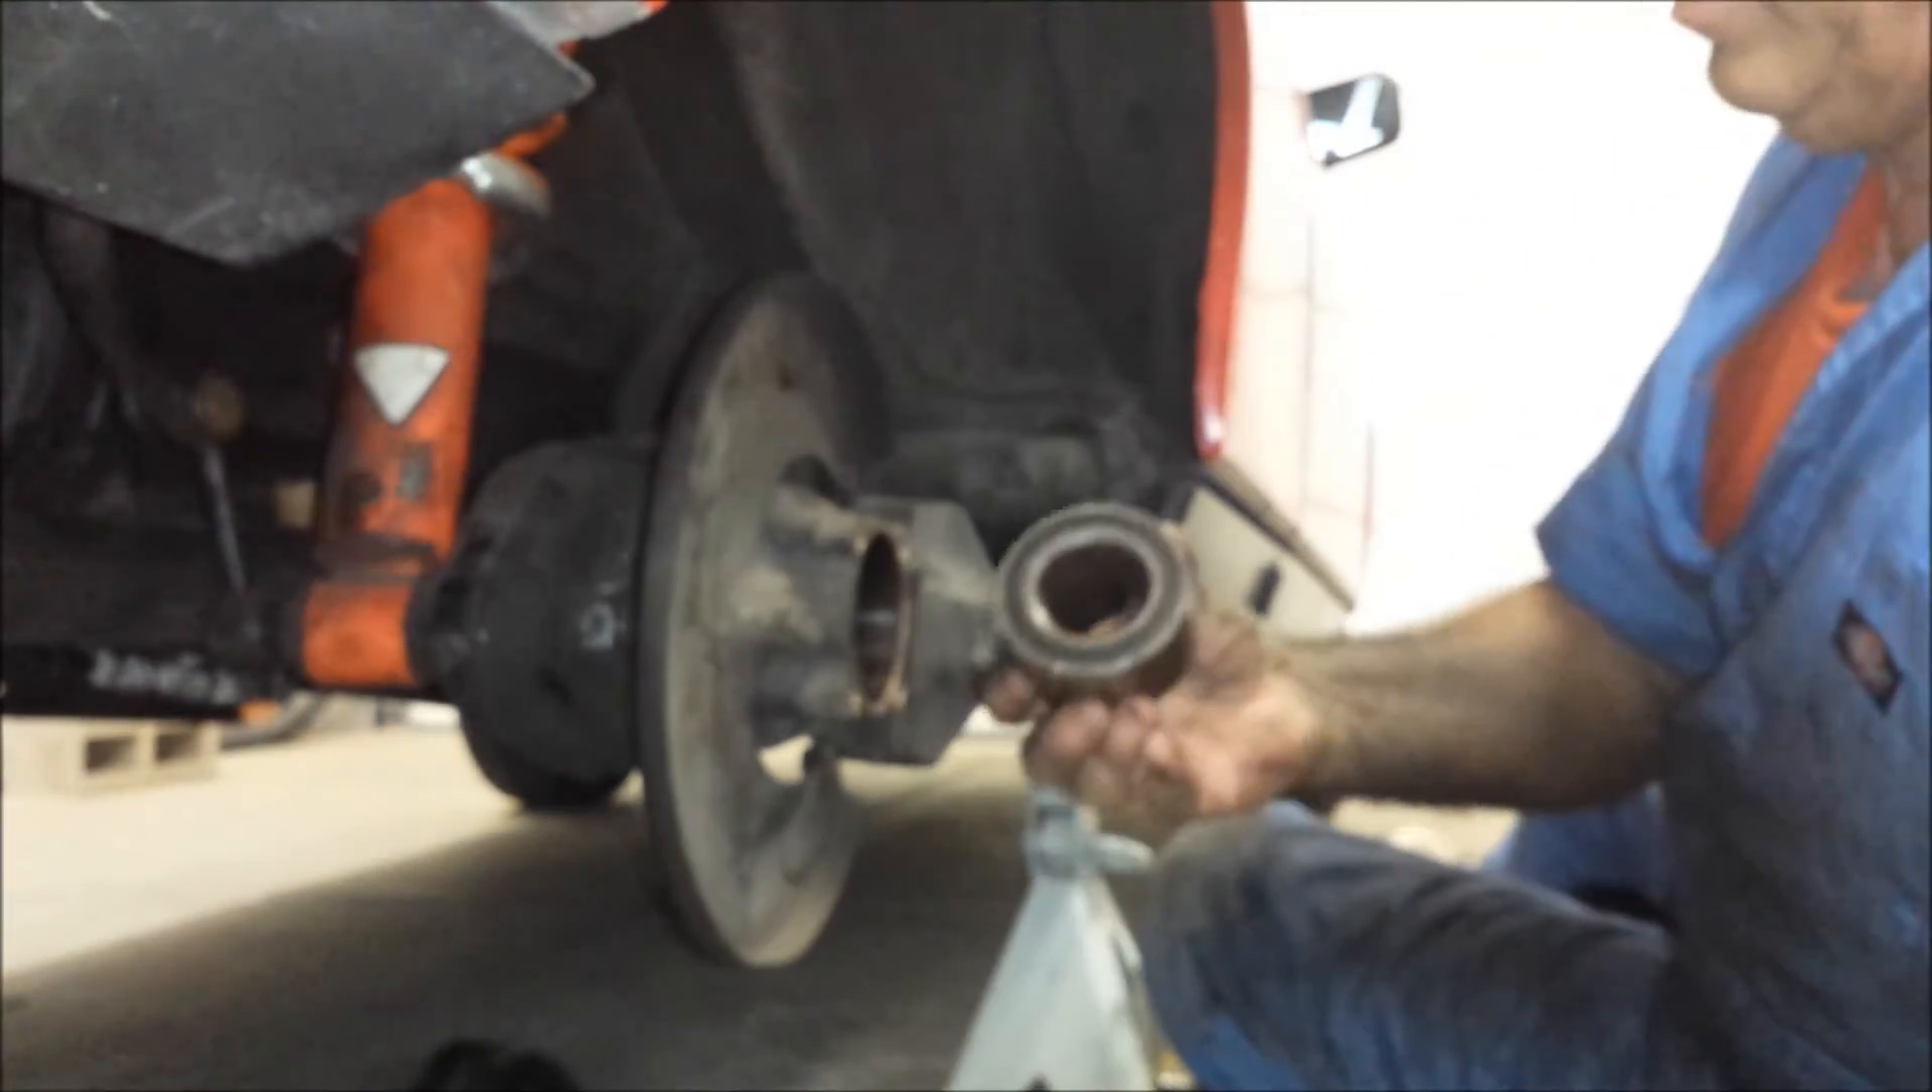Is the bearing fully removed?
Yes.